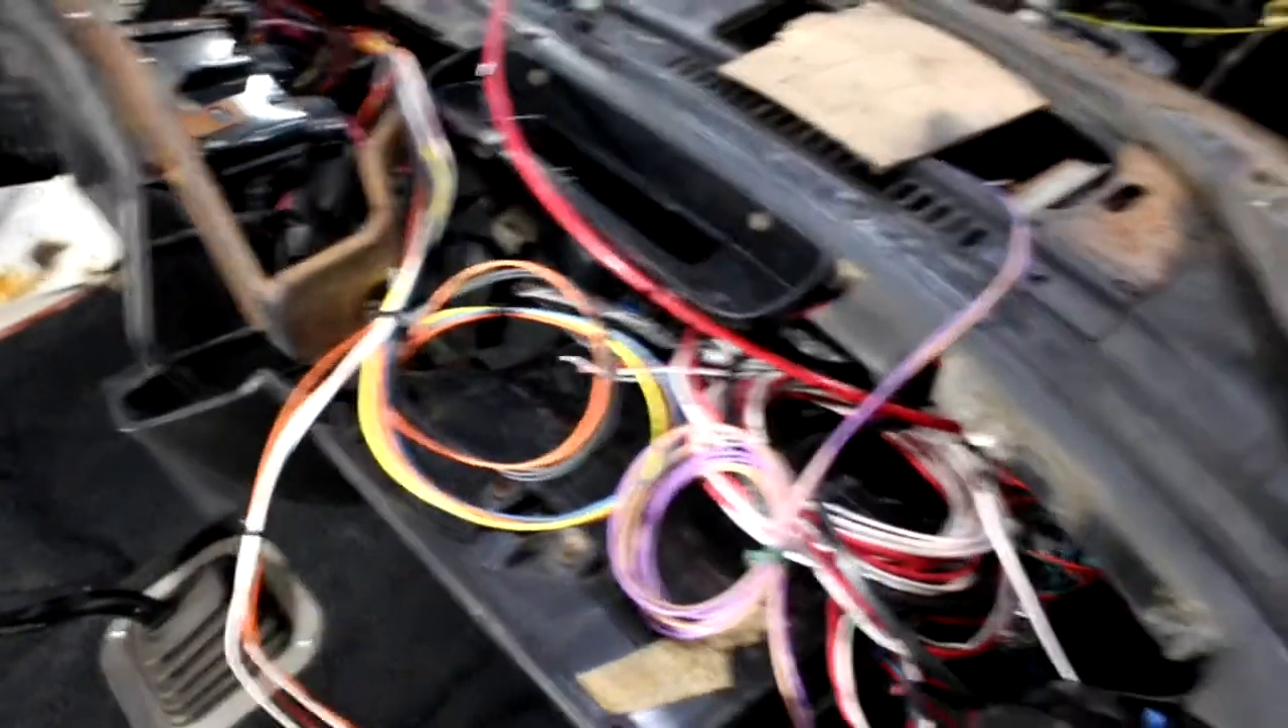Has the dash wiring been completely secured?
No.